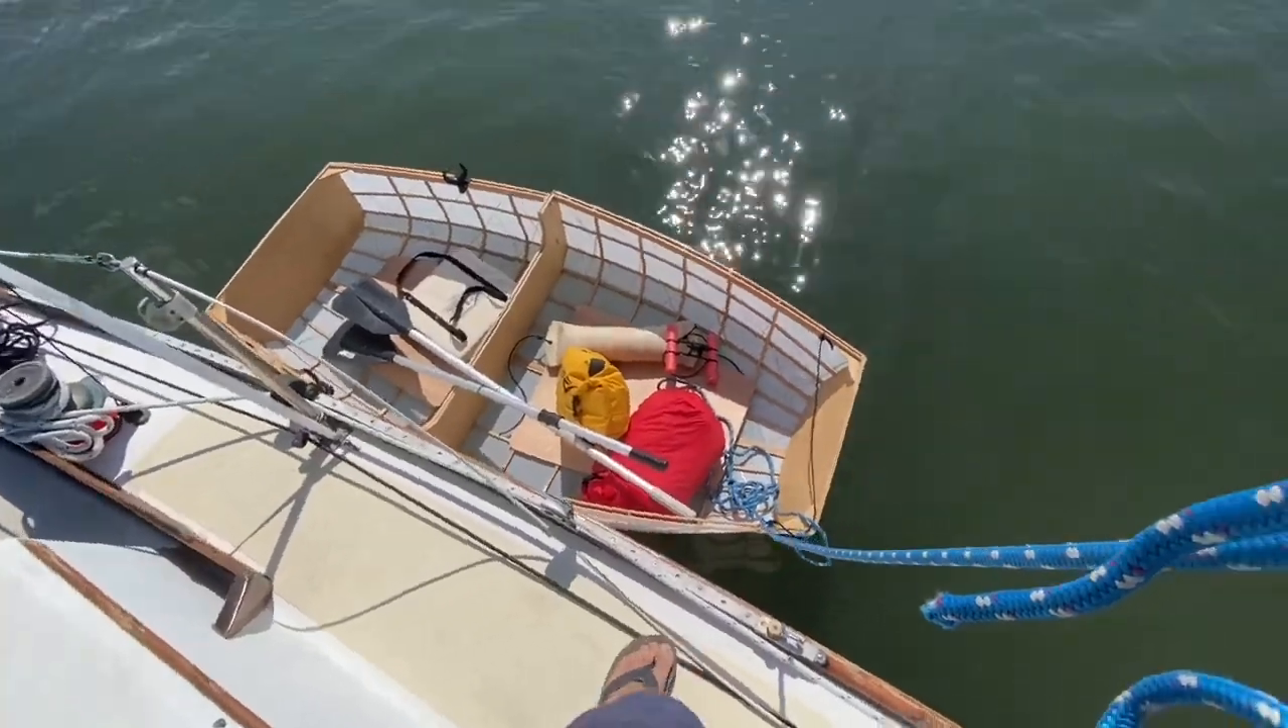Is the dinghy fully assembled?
Yes.